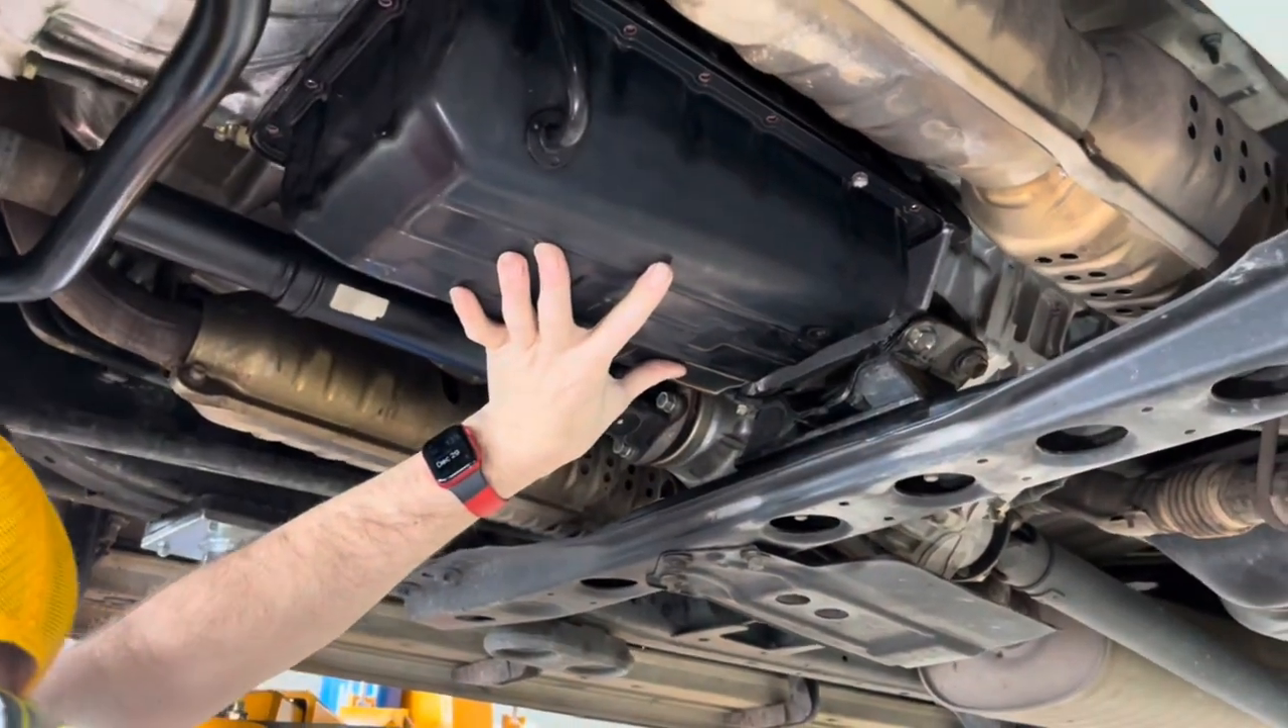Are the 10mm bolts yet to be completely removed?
Yes.